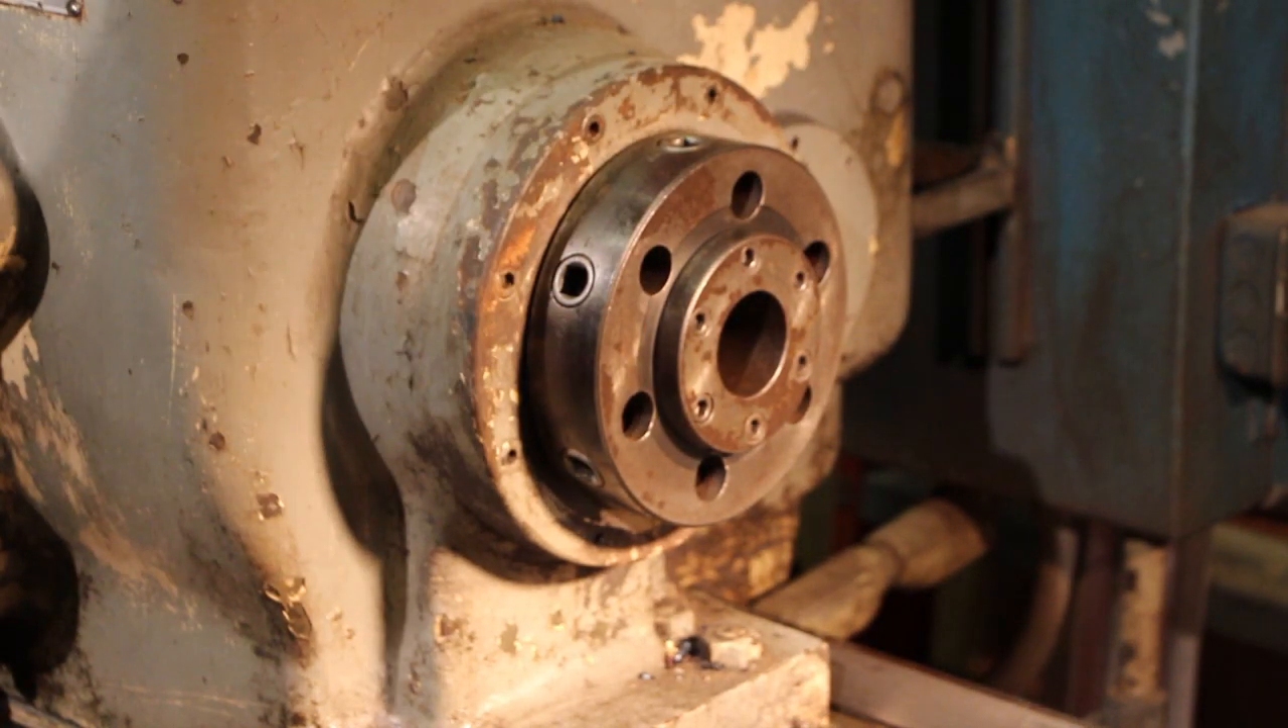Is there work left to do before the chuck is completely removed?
No.